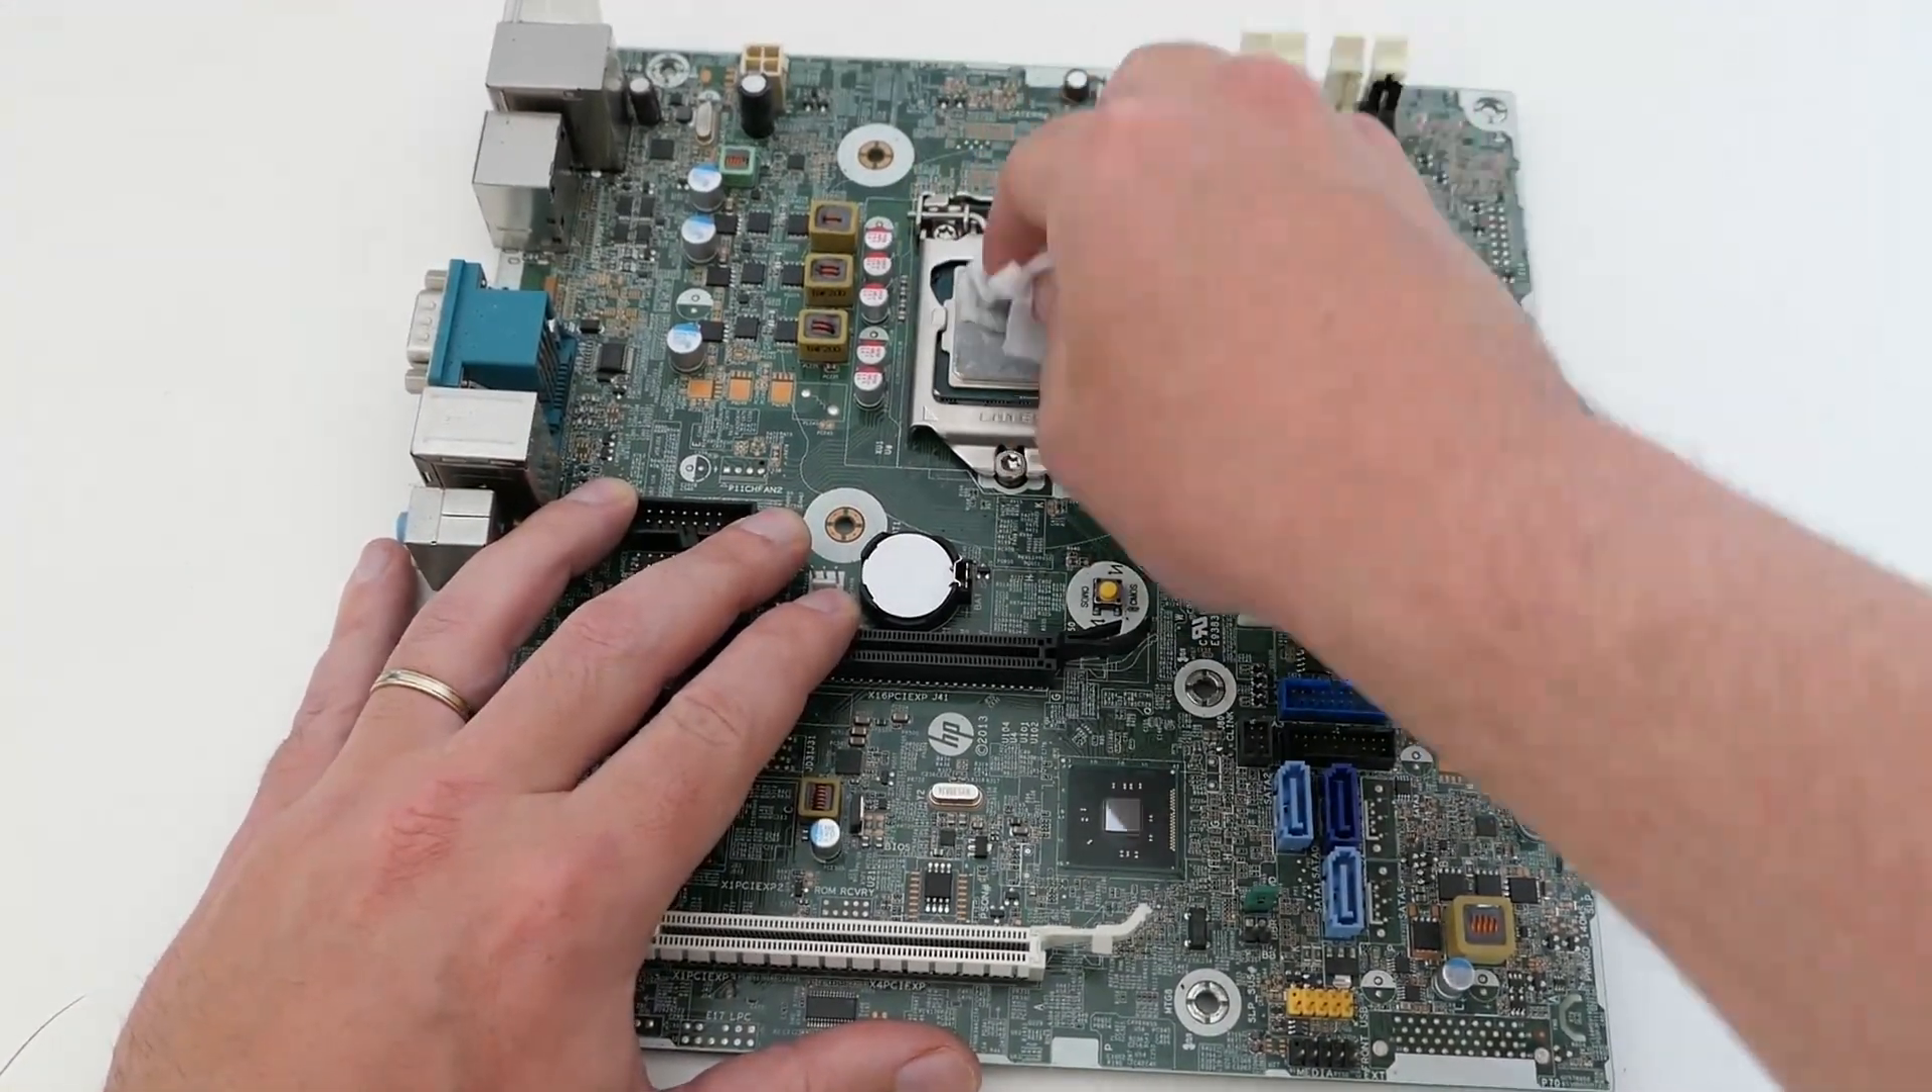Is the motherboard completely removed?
Yes.